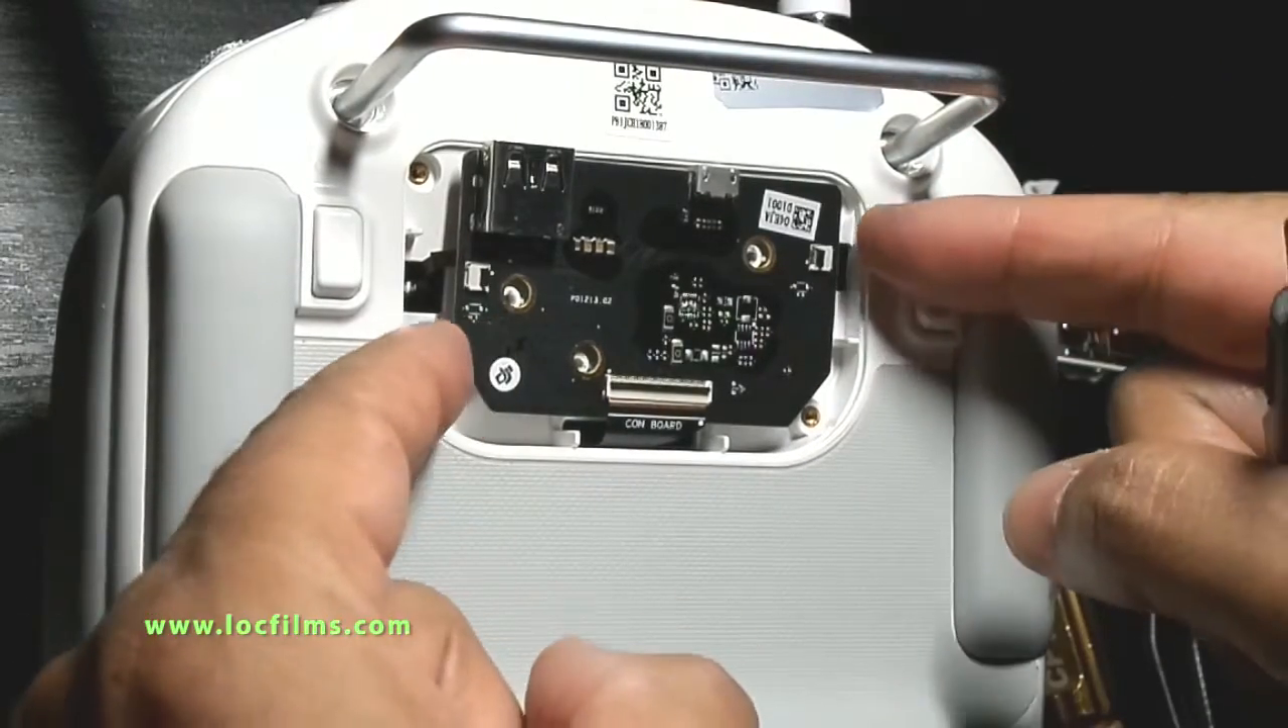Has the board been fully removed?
No.